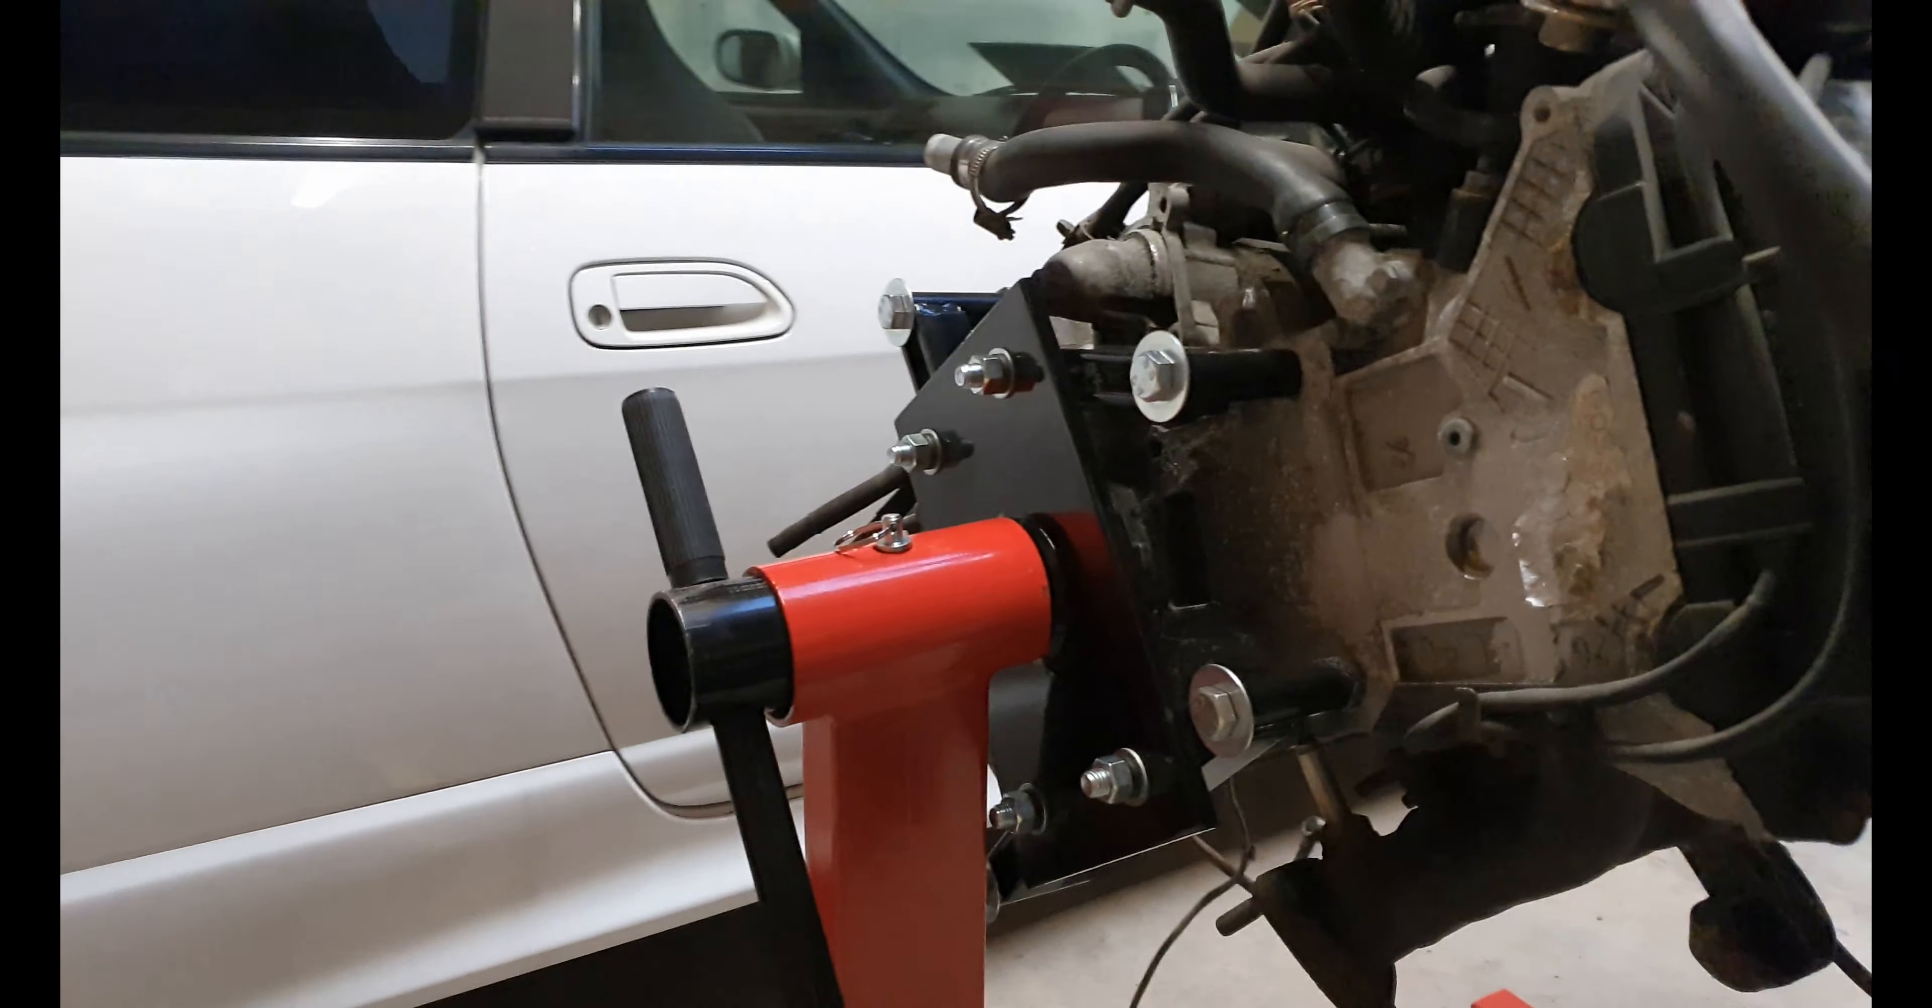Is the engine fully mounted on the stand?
Yes.